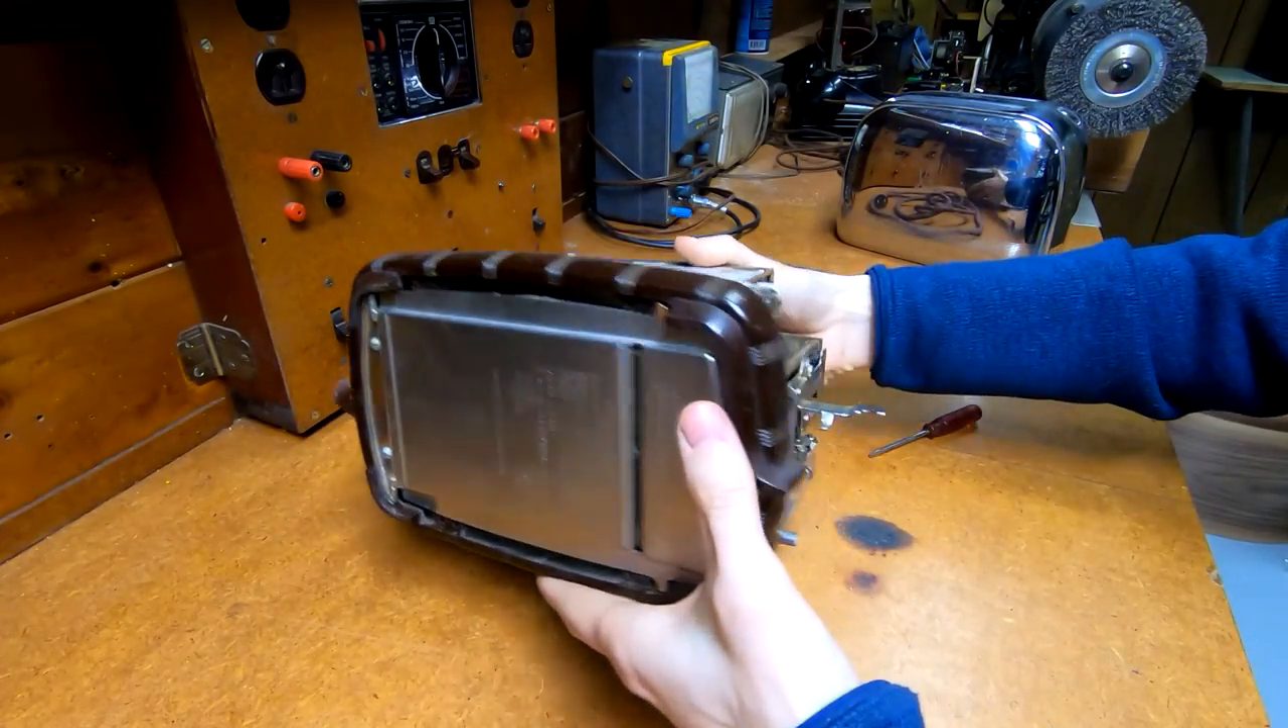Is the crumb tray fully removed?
No.